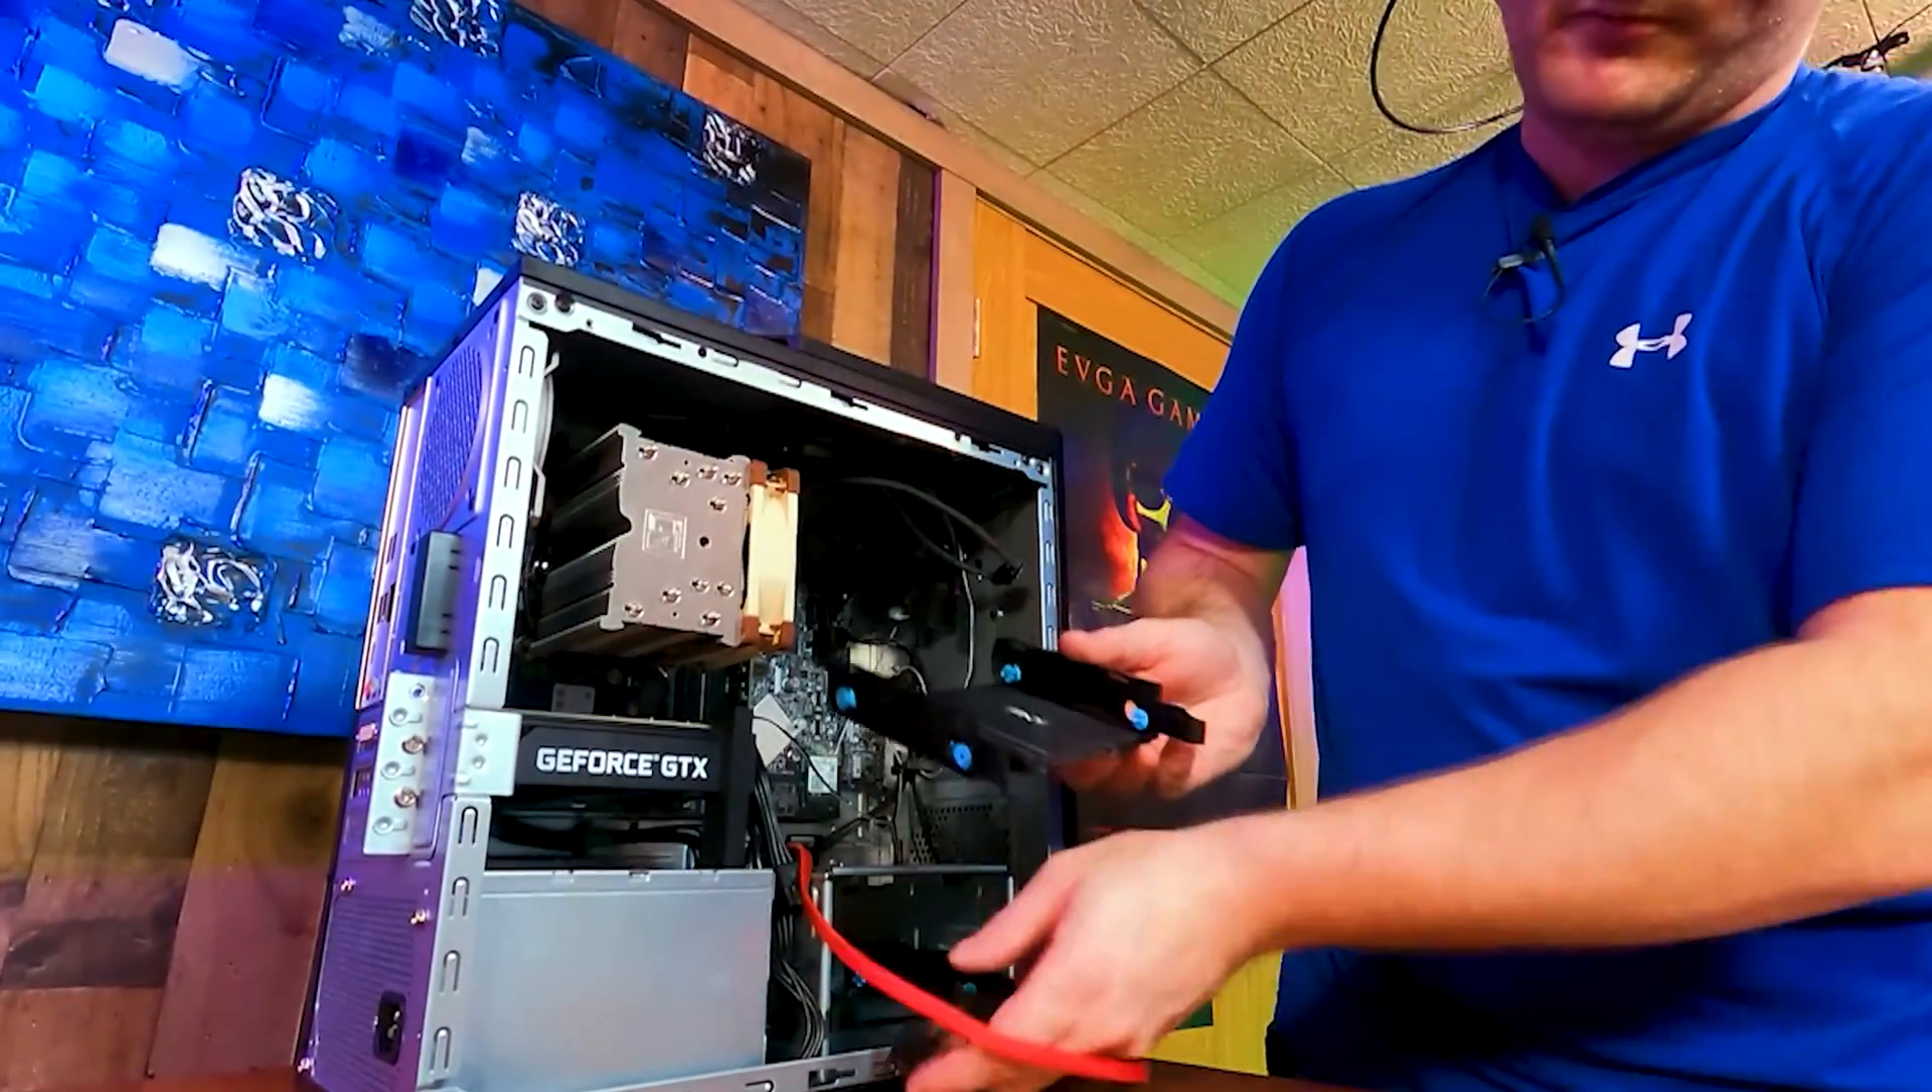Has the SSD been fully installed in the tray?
Yes.